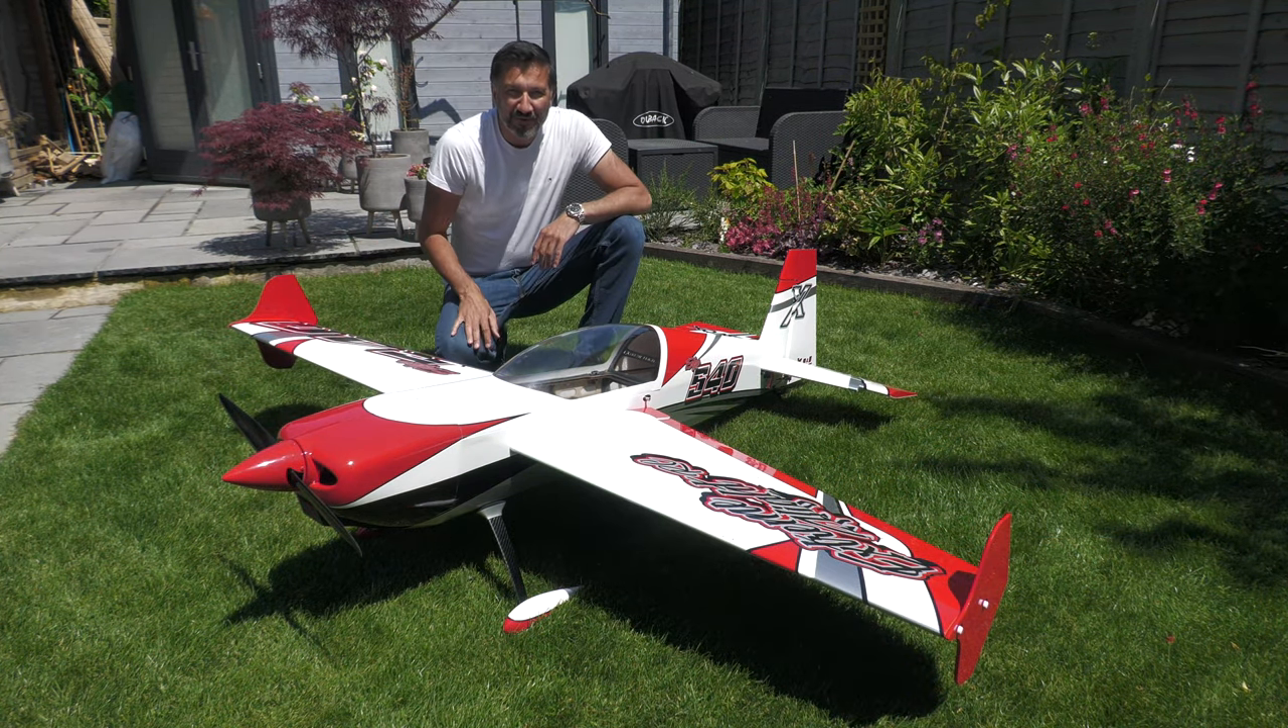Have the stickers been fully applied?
Yes.